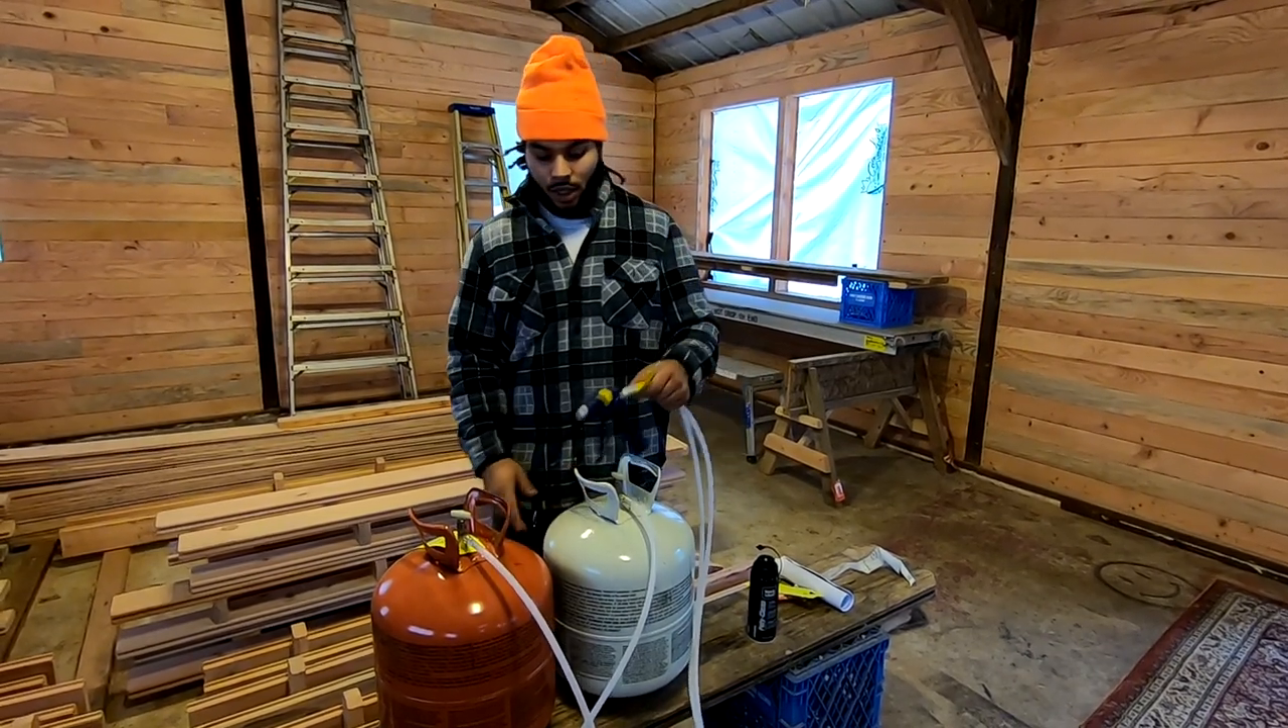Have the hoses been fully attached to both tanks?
Yes.